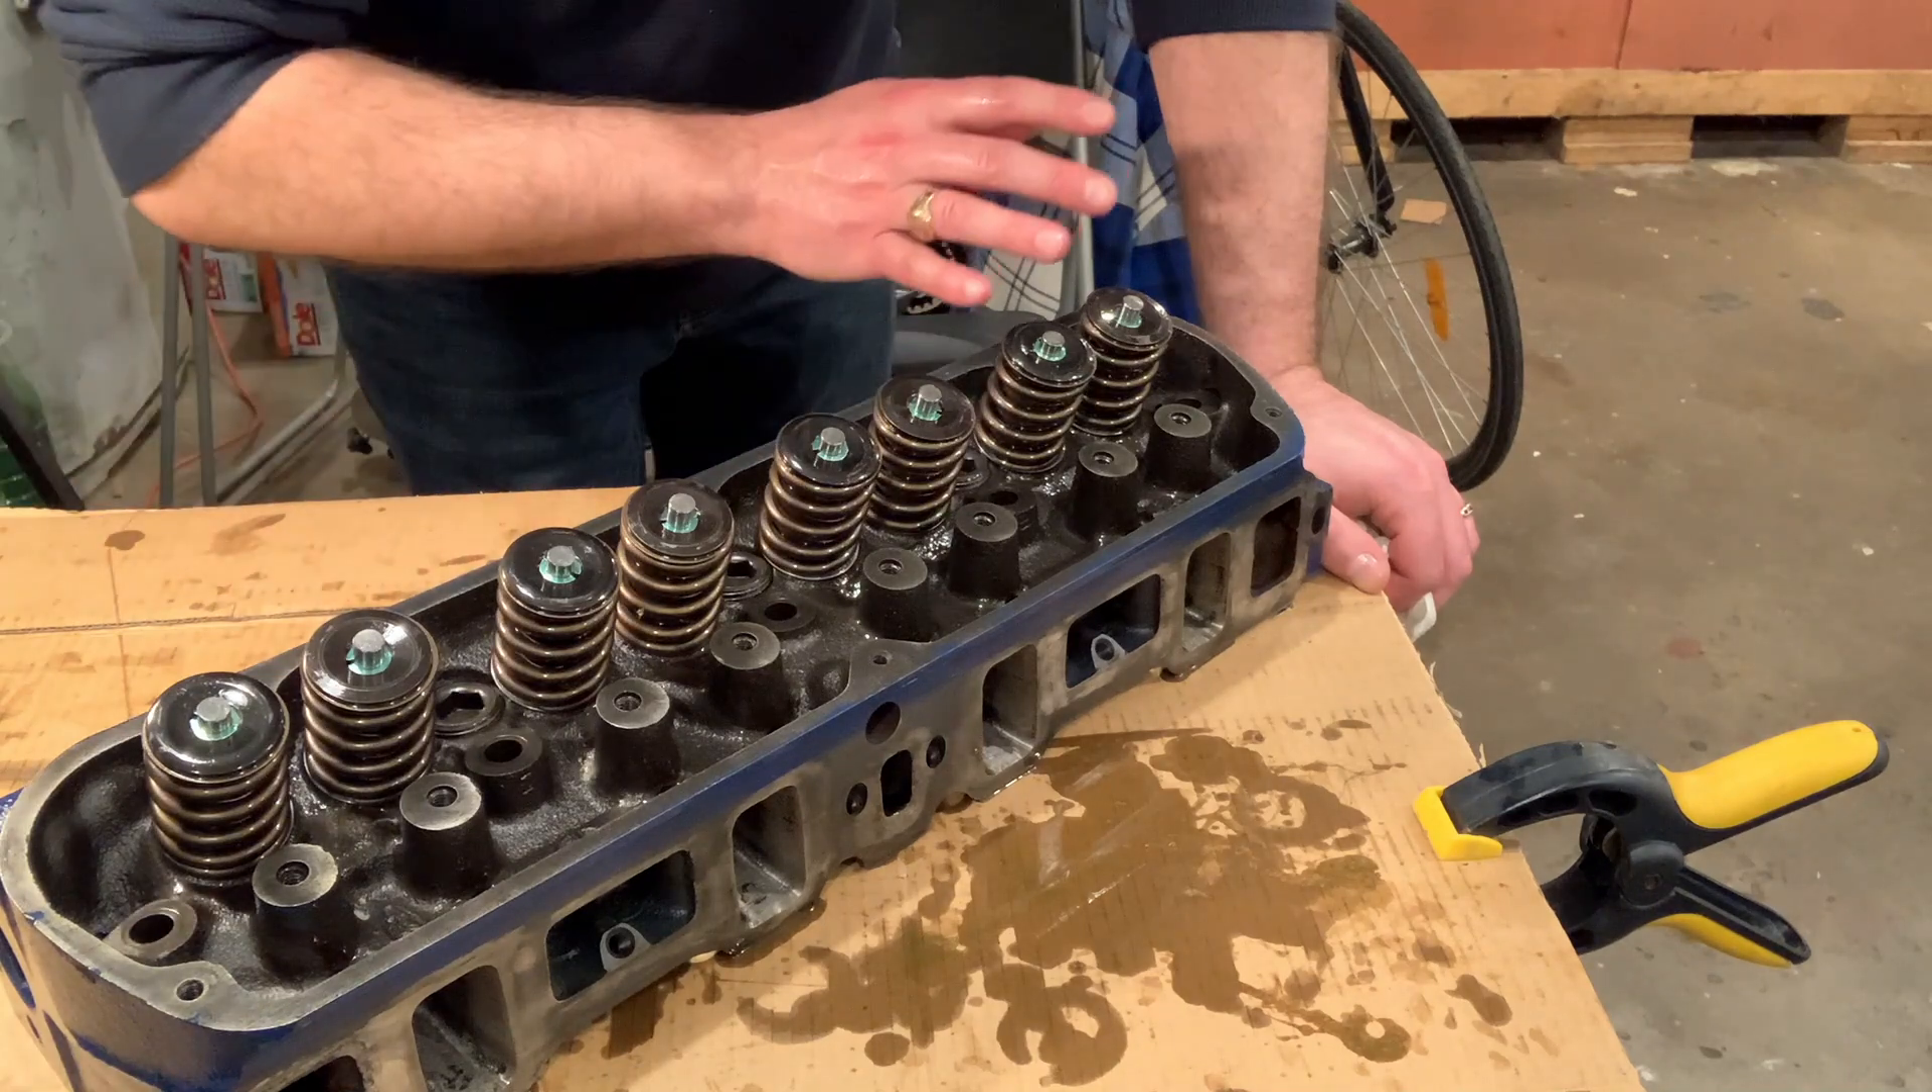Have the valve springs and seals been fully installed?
Yes.